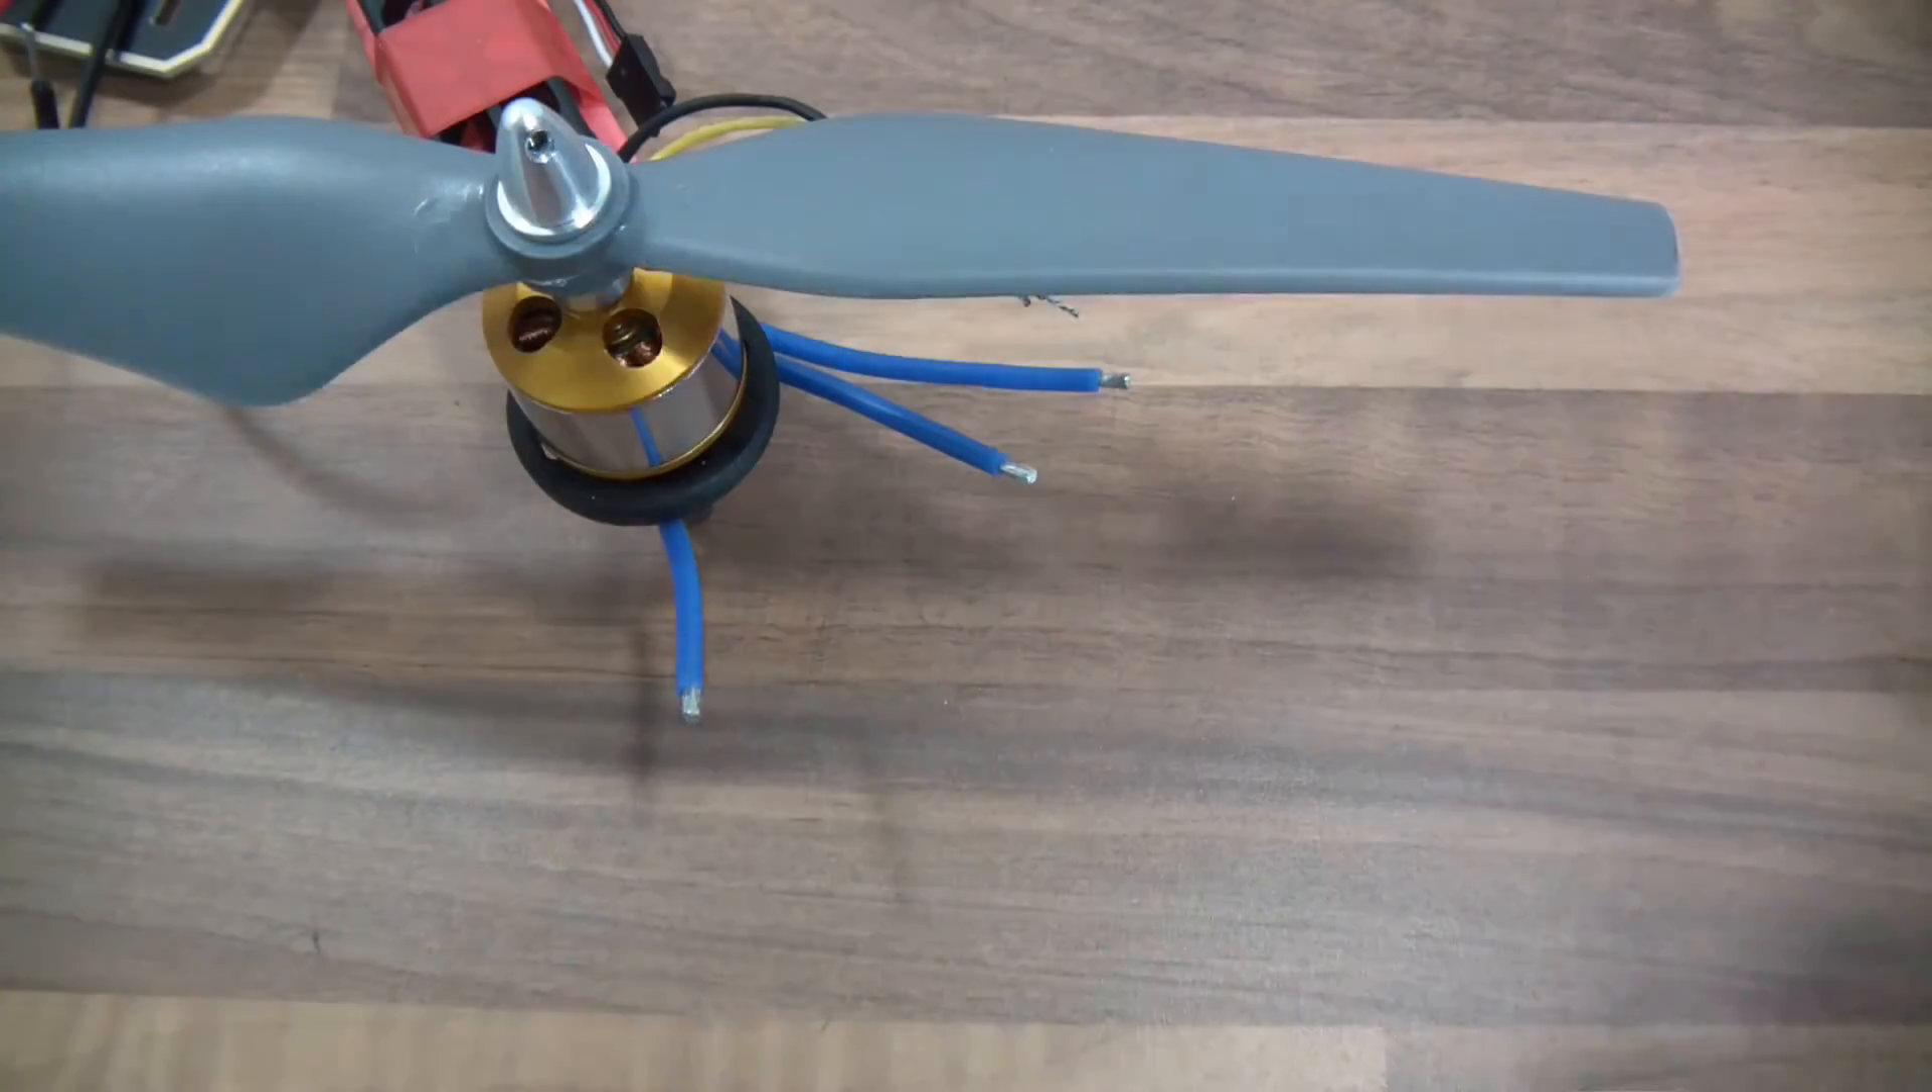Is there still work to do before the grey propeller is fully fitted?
No.